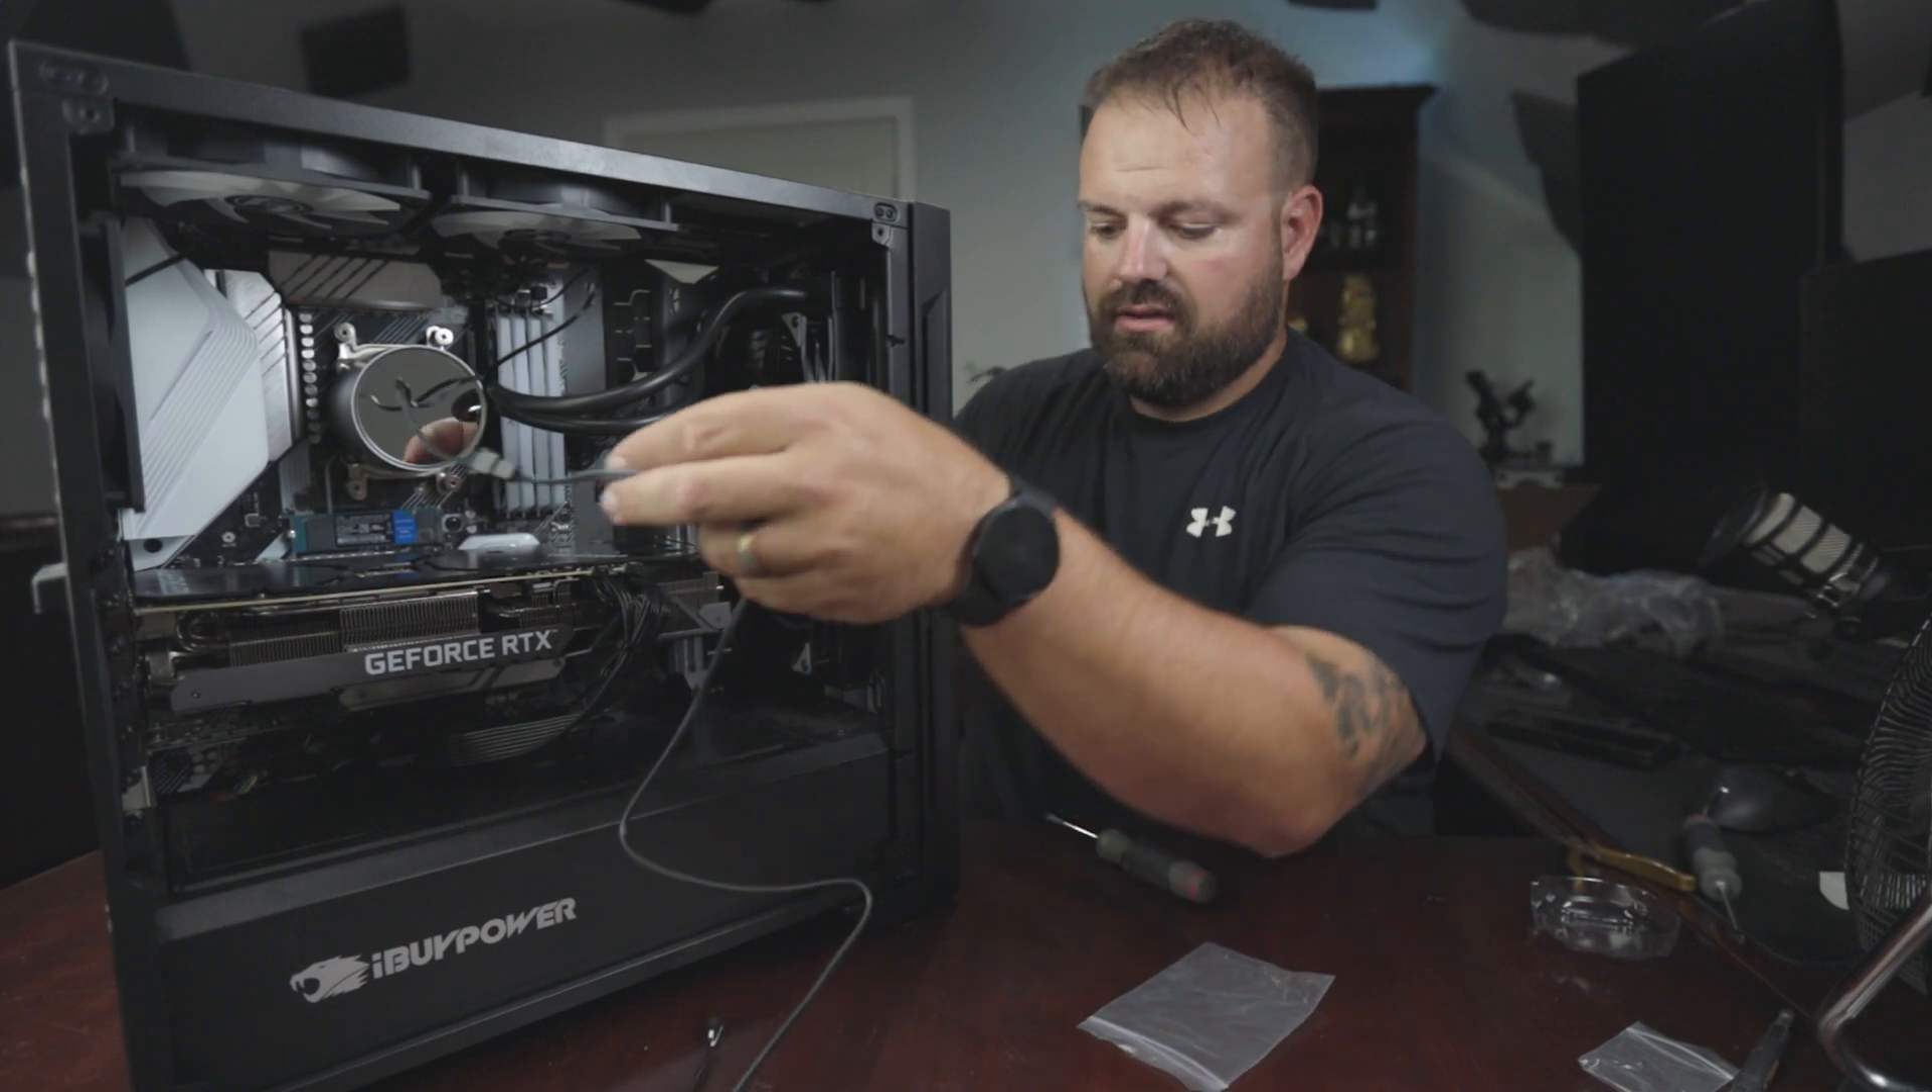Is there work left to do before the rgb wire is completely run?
Yes.